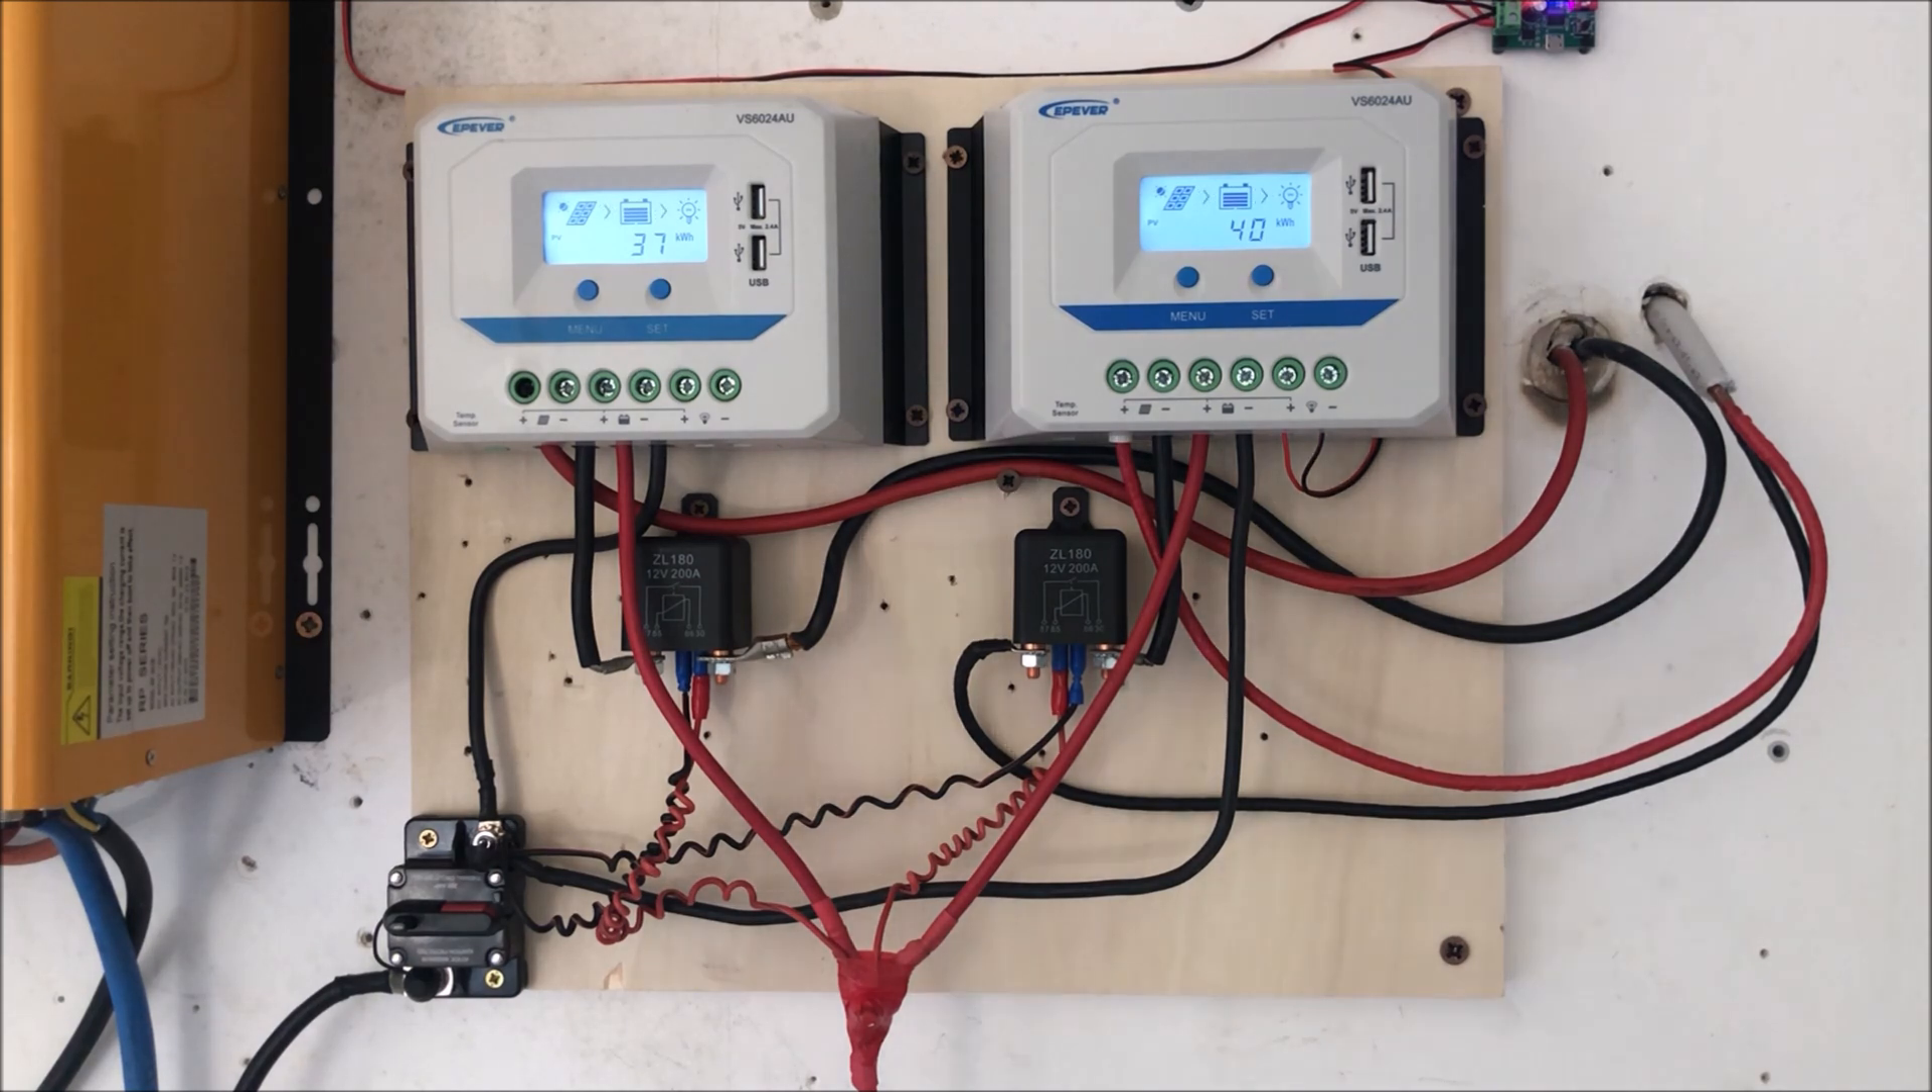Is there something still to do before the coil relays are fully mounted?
No.